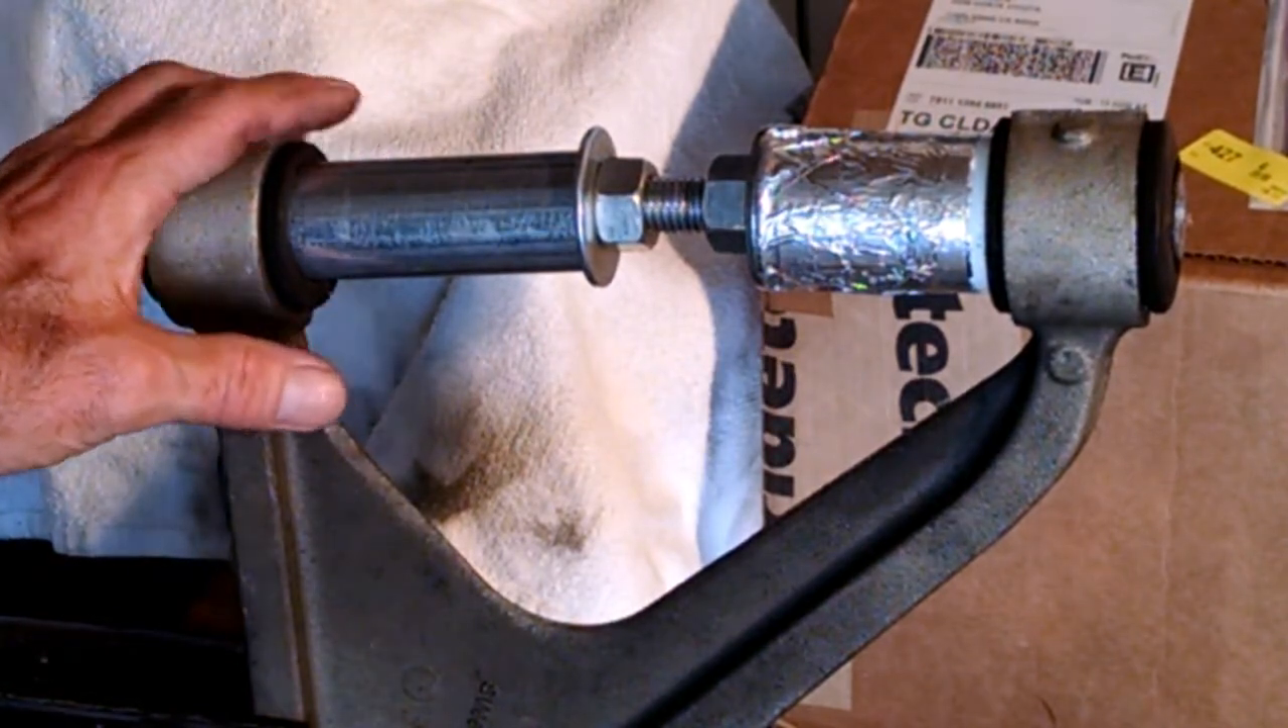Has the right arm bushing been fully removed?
No.